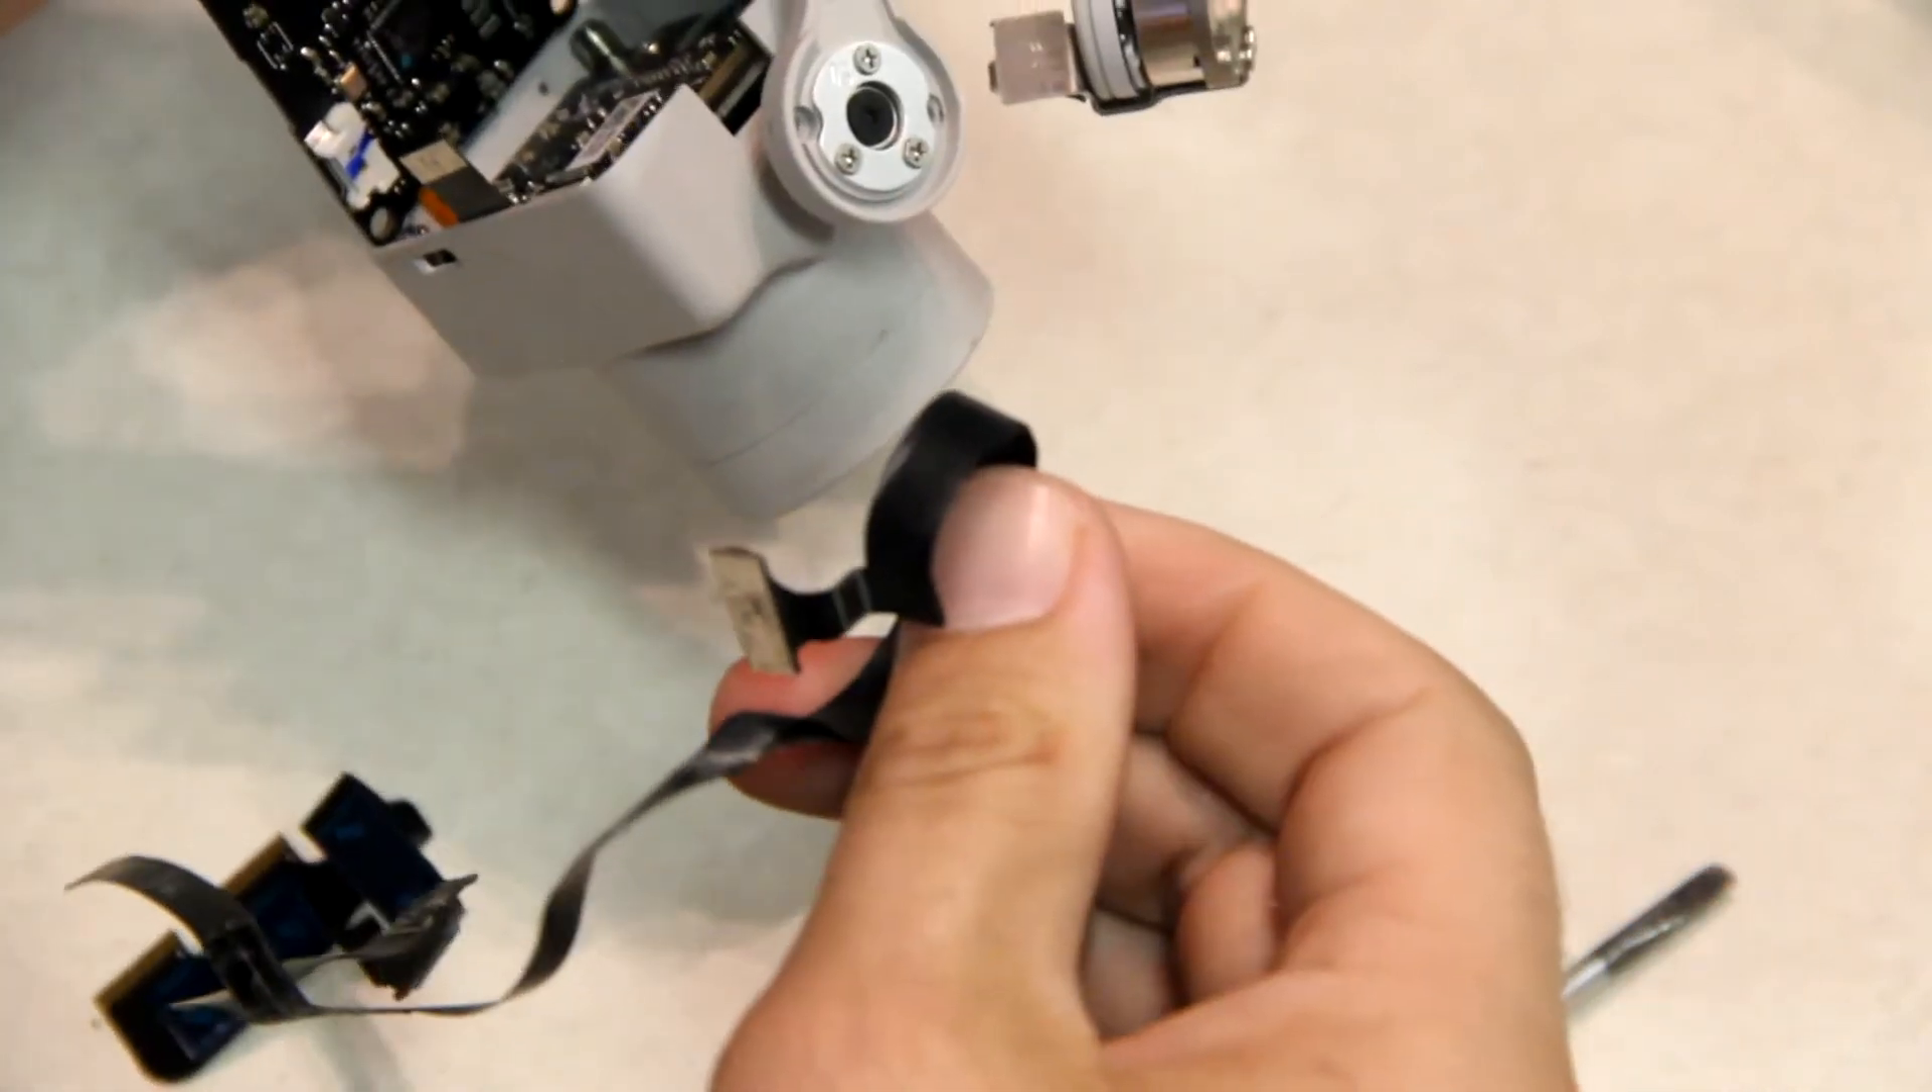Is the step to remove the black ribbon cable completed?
Yes.